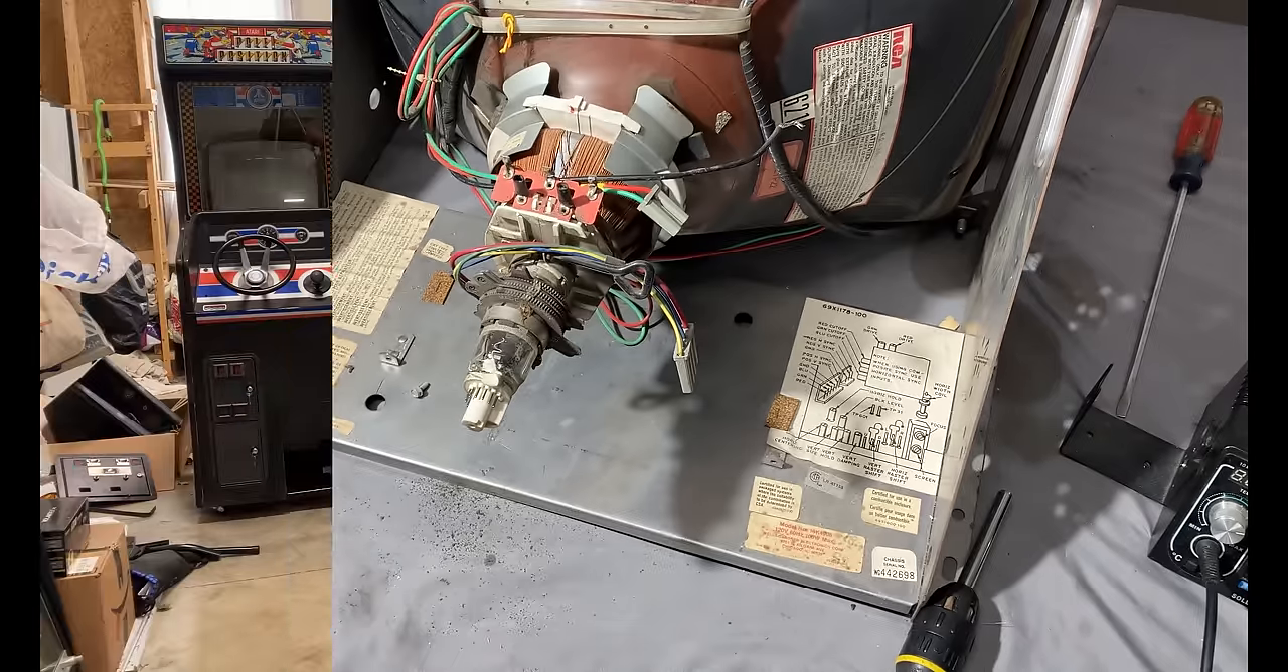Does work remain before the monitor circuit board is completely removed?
No.